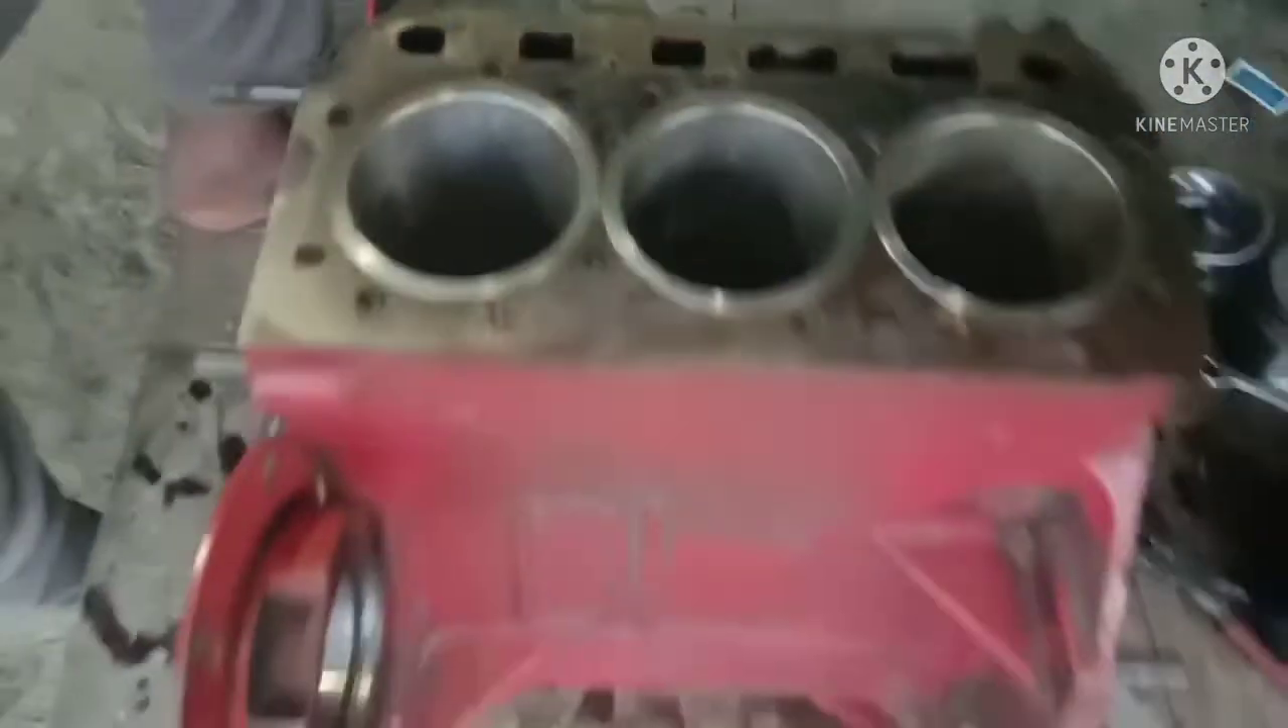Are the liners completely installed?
Yes.